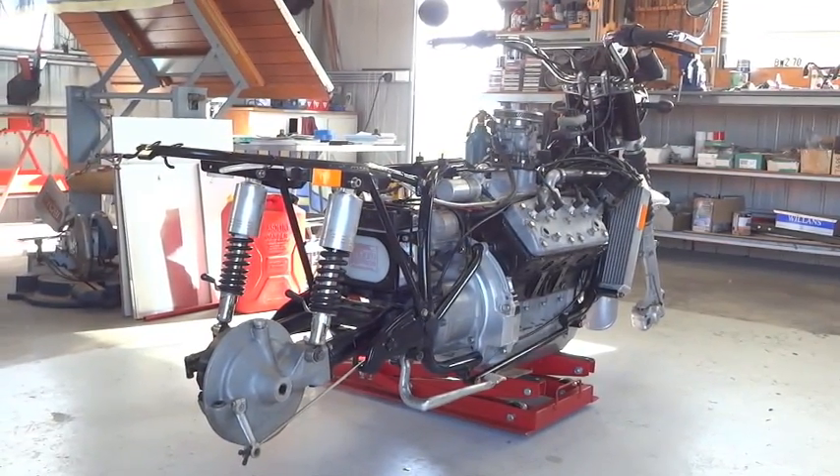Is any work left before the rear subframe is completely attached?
No.